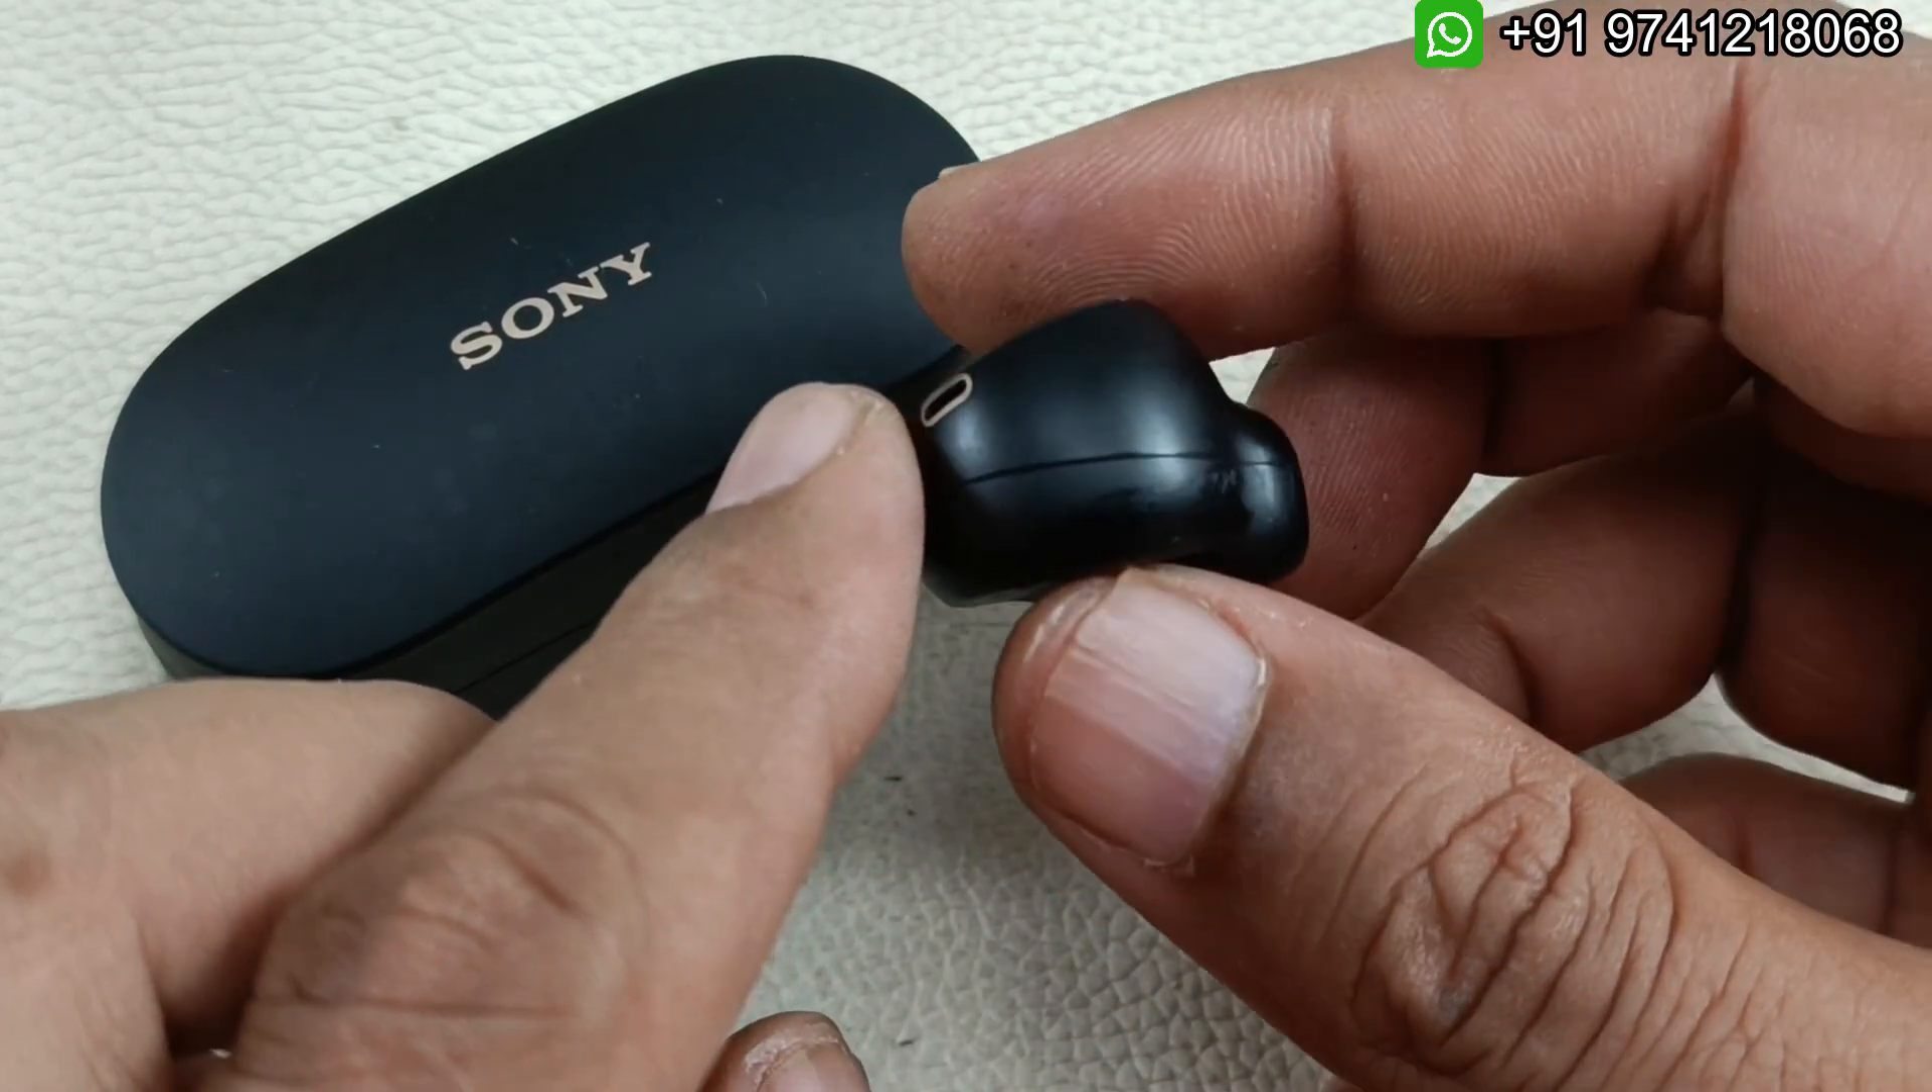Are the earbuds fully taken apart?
No.